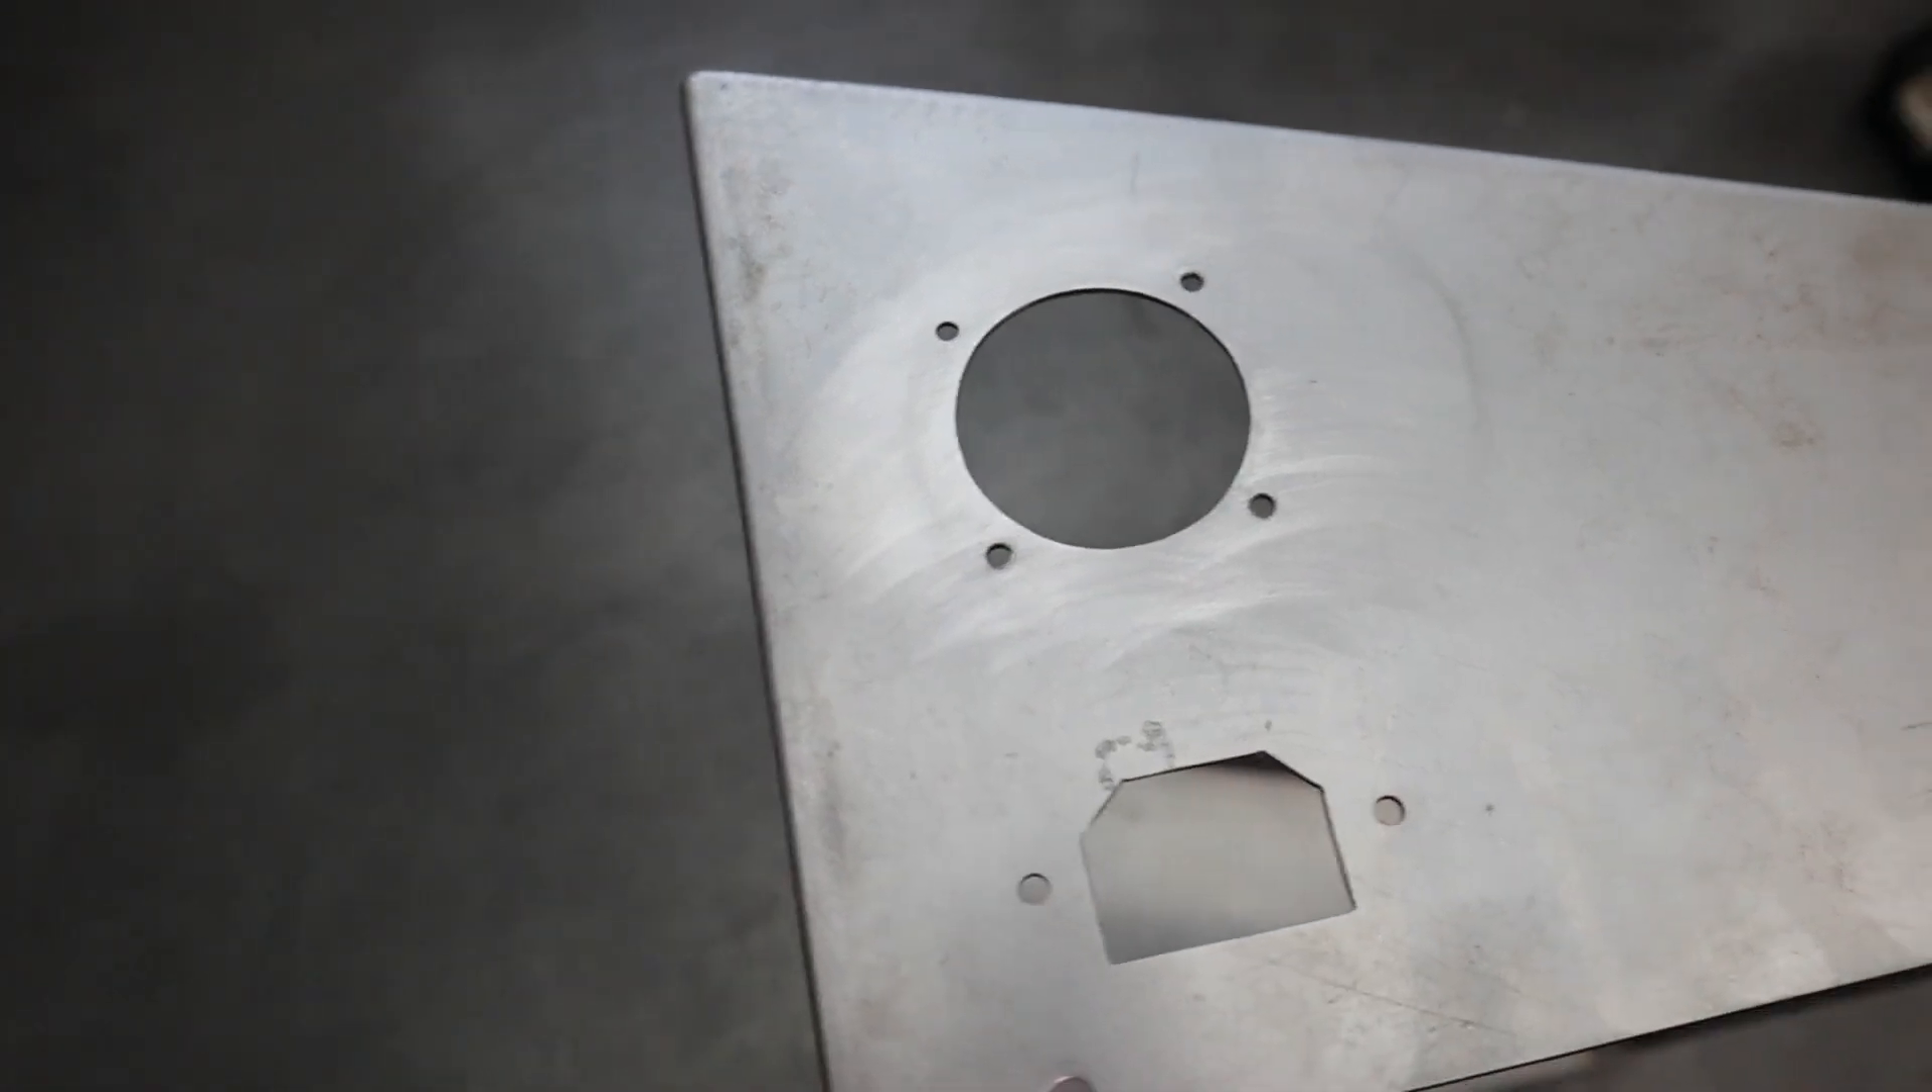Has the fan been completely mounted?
No.